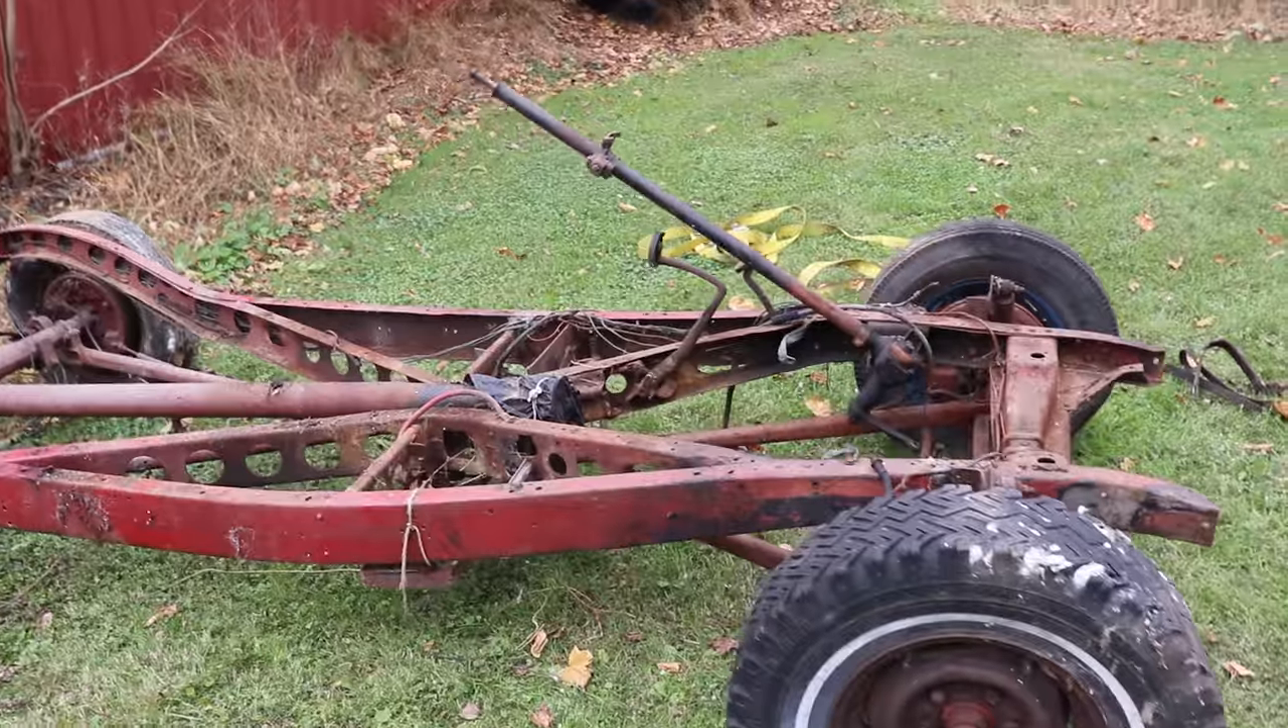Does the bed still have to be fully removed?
No.